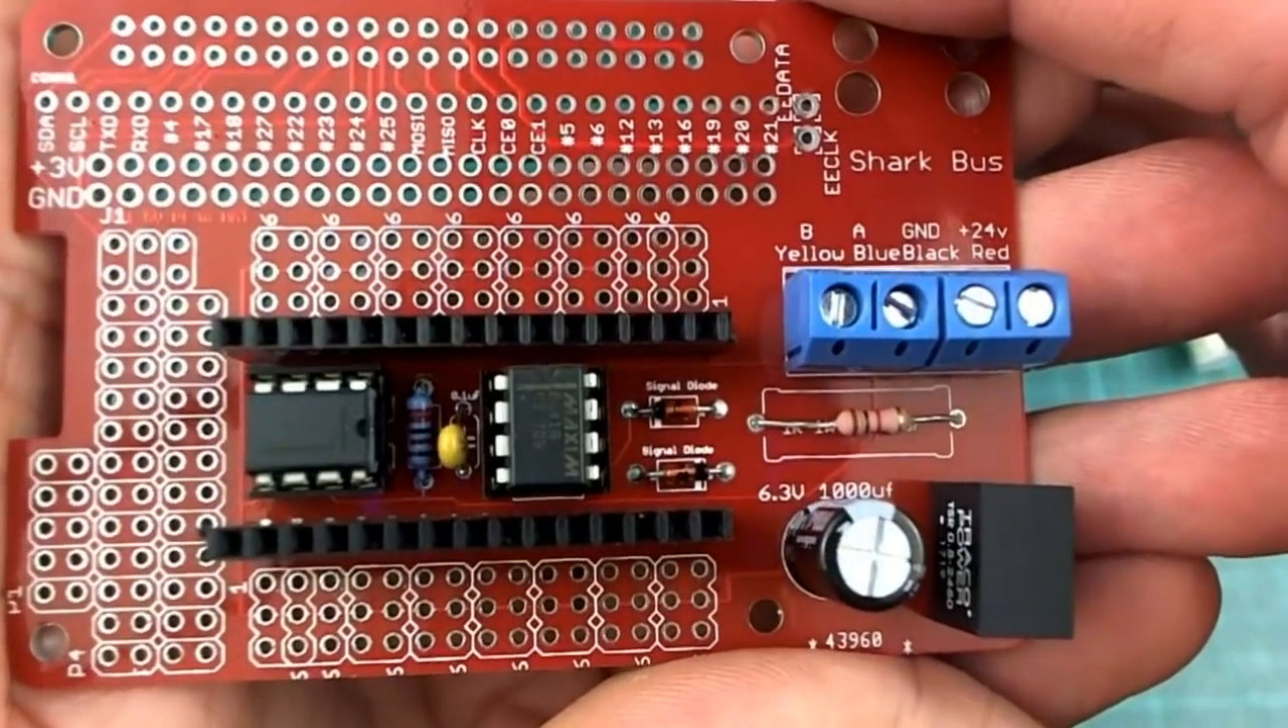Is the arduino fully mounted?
No.